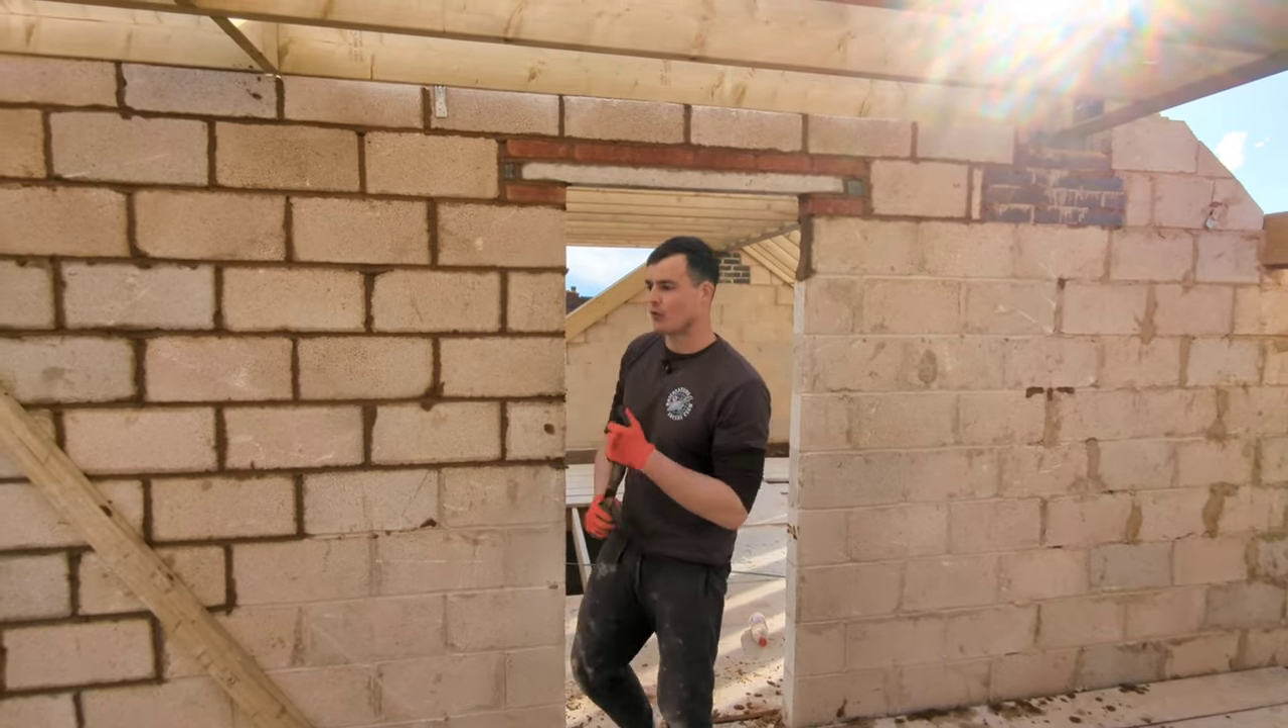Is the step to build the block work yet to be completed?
No.